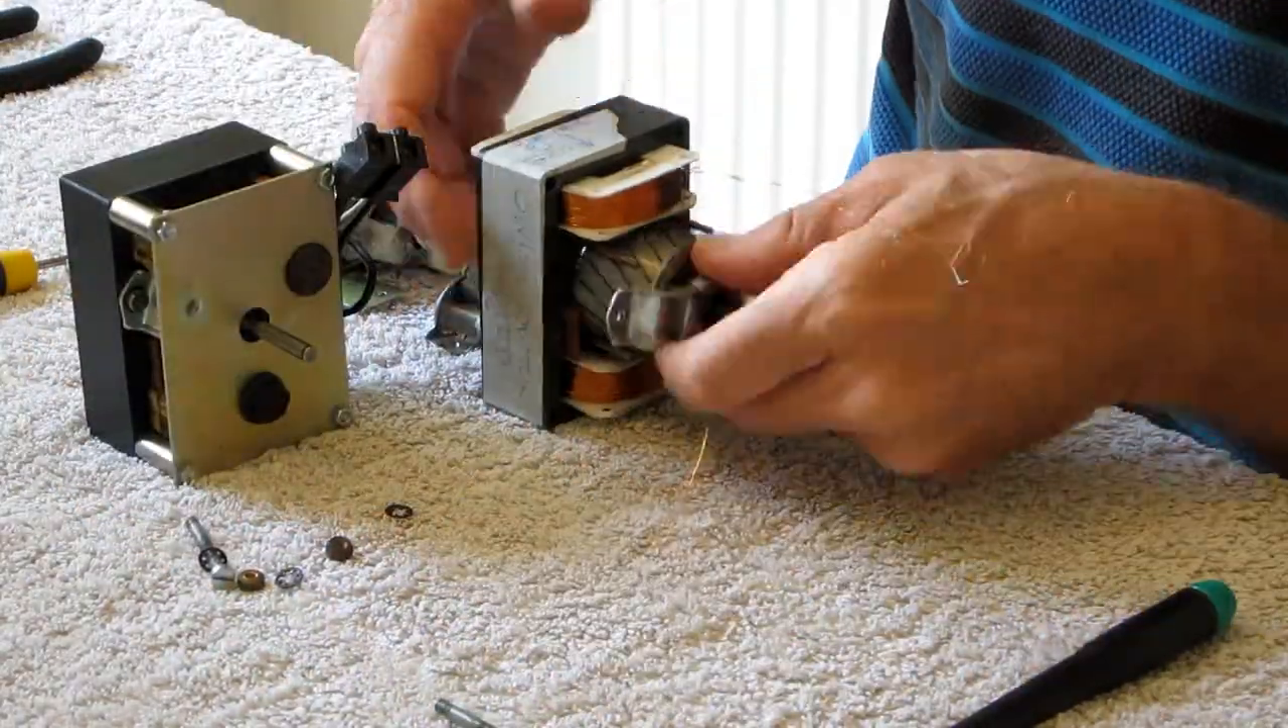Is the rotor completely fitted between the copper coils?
No.